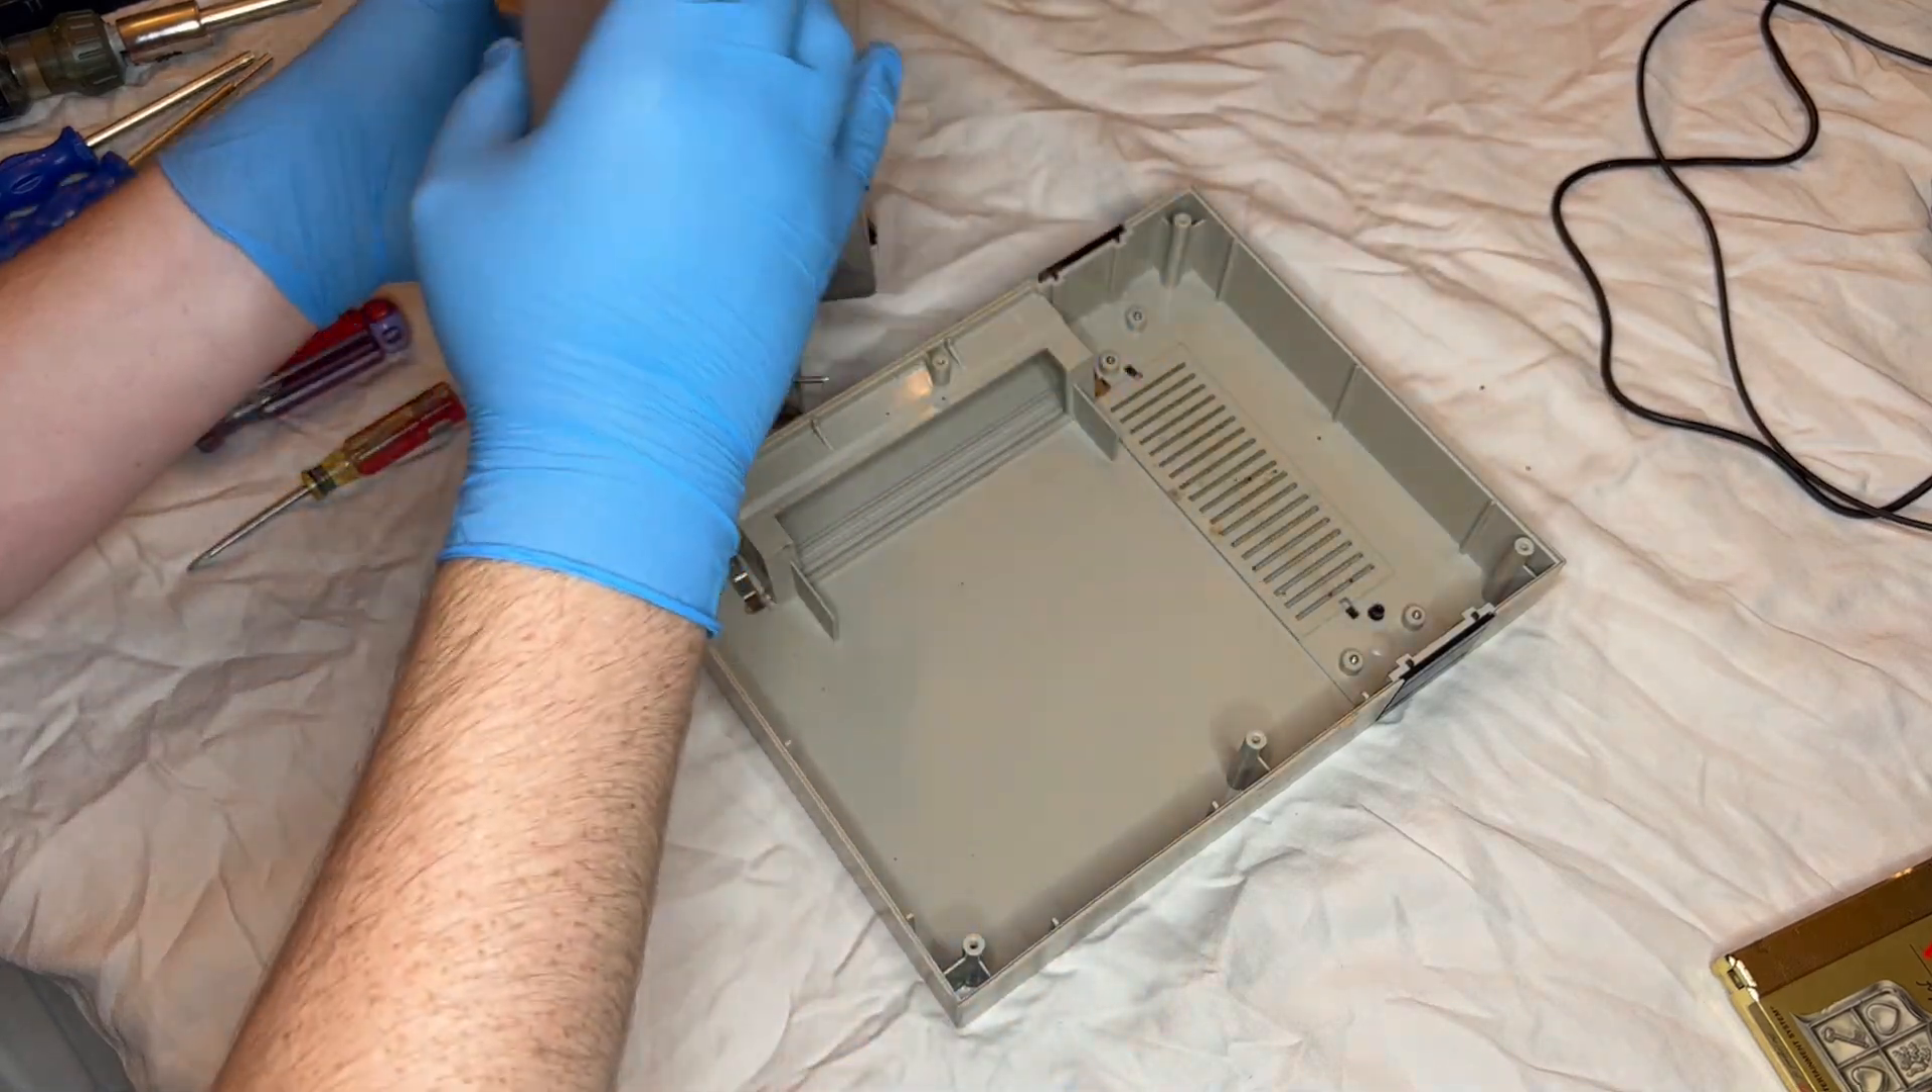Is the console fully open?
Yes.